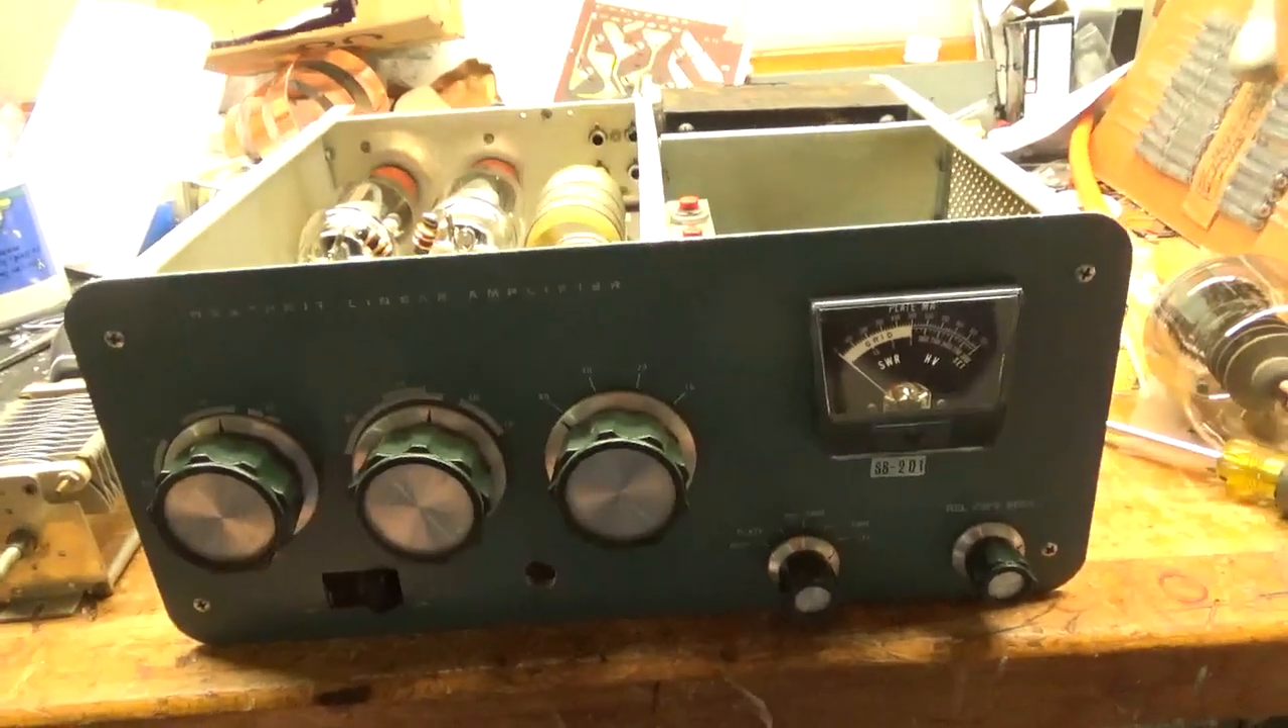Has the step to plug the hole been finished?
No.